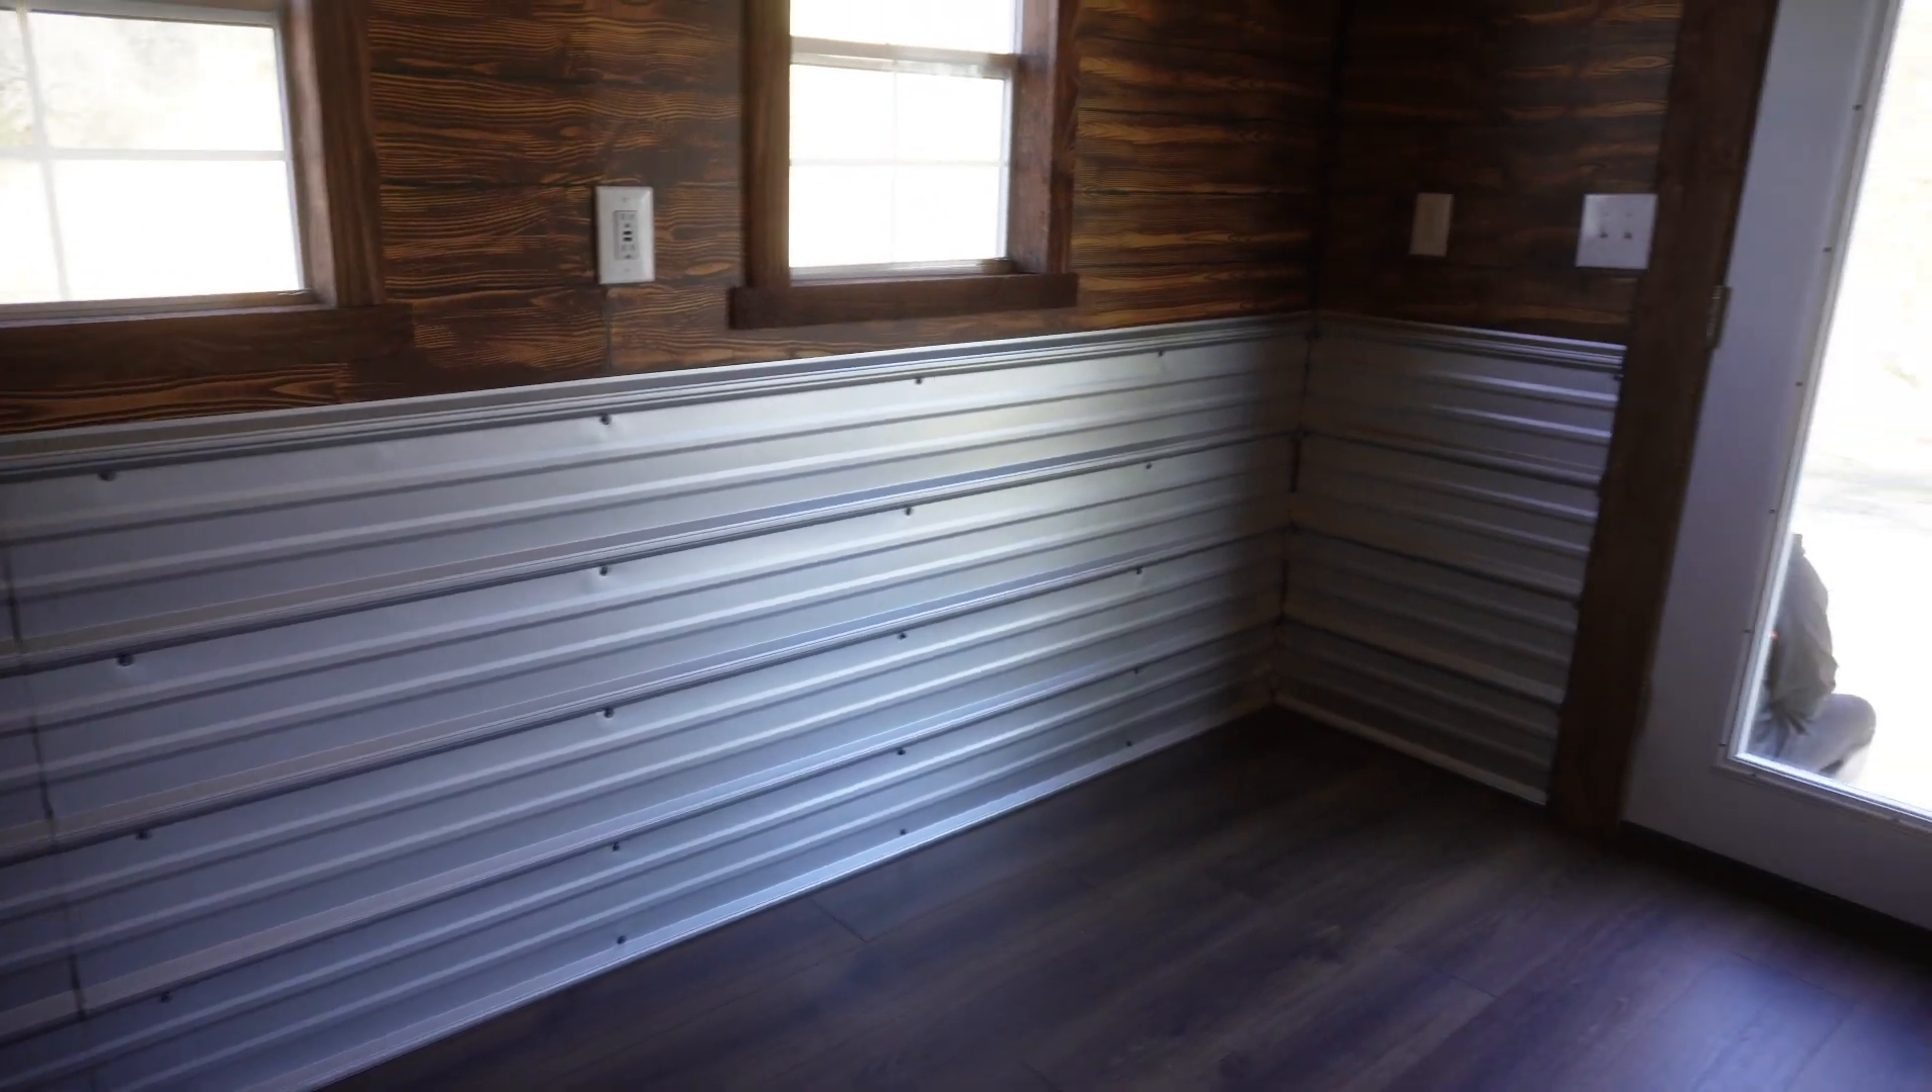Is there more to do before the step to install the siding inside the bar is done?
No.